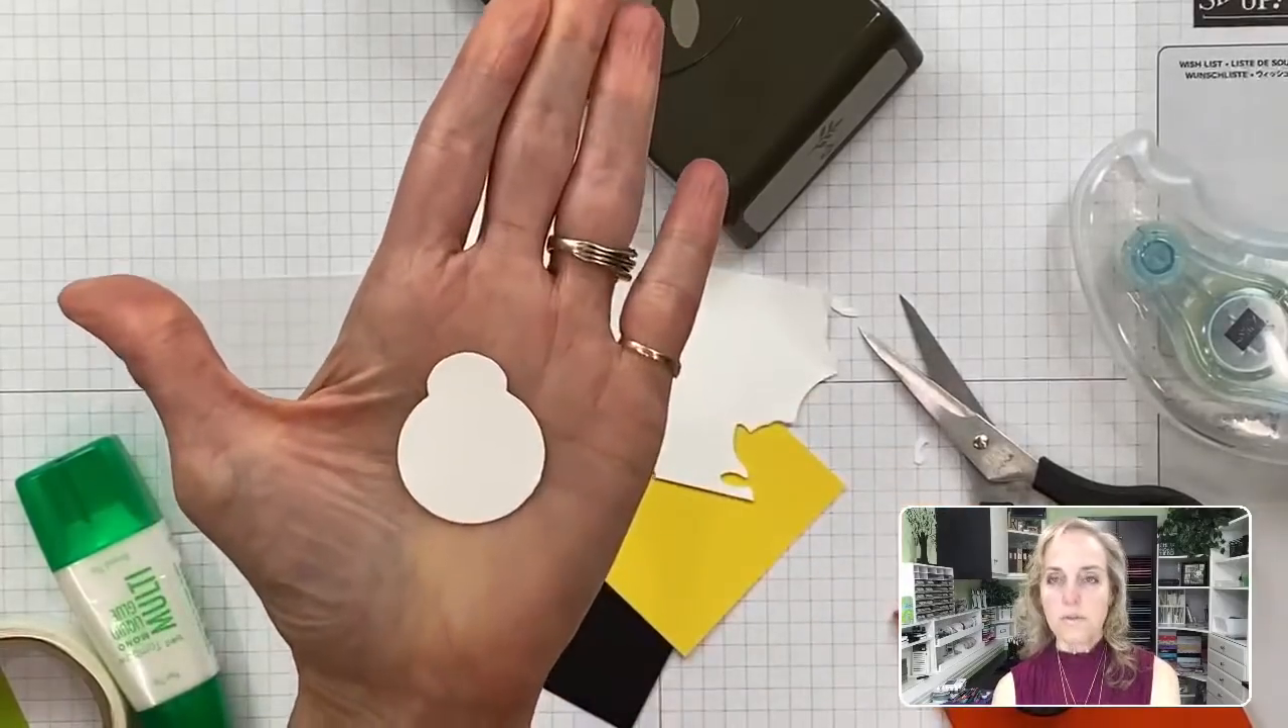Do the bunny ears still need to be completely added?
Yes.